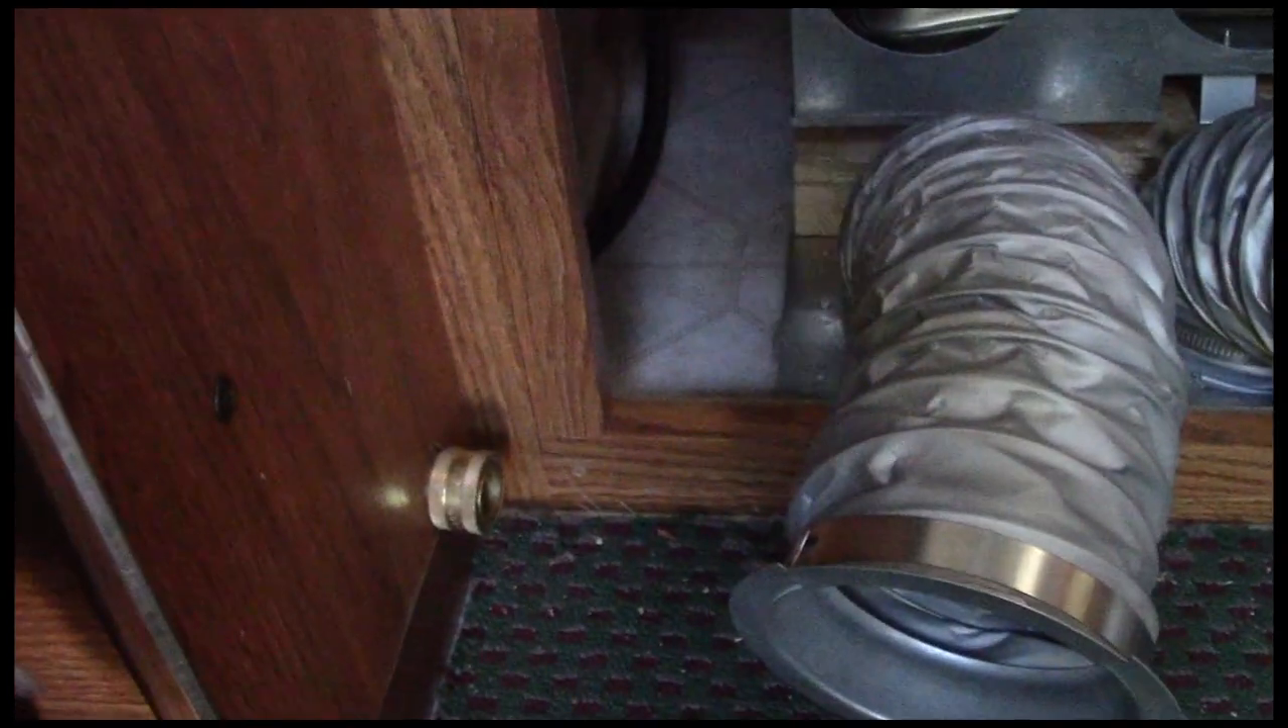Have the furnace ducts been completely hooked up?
No.